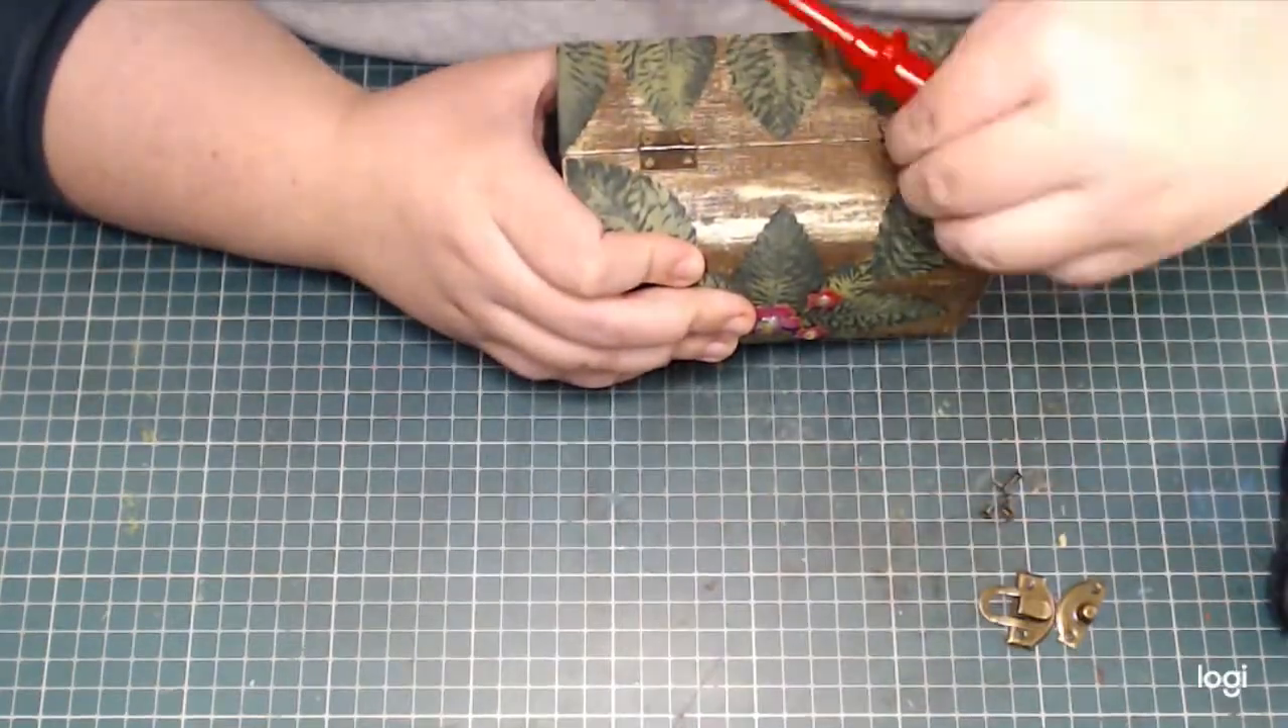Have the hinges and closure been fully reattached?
No.